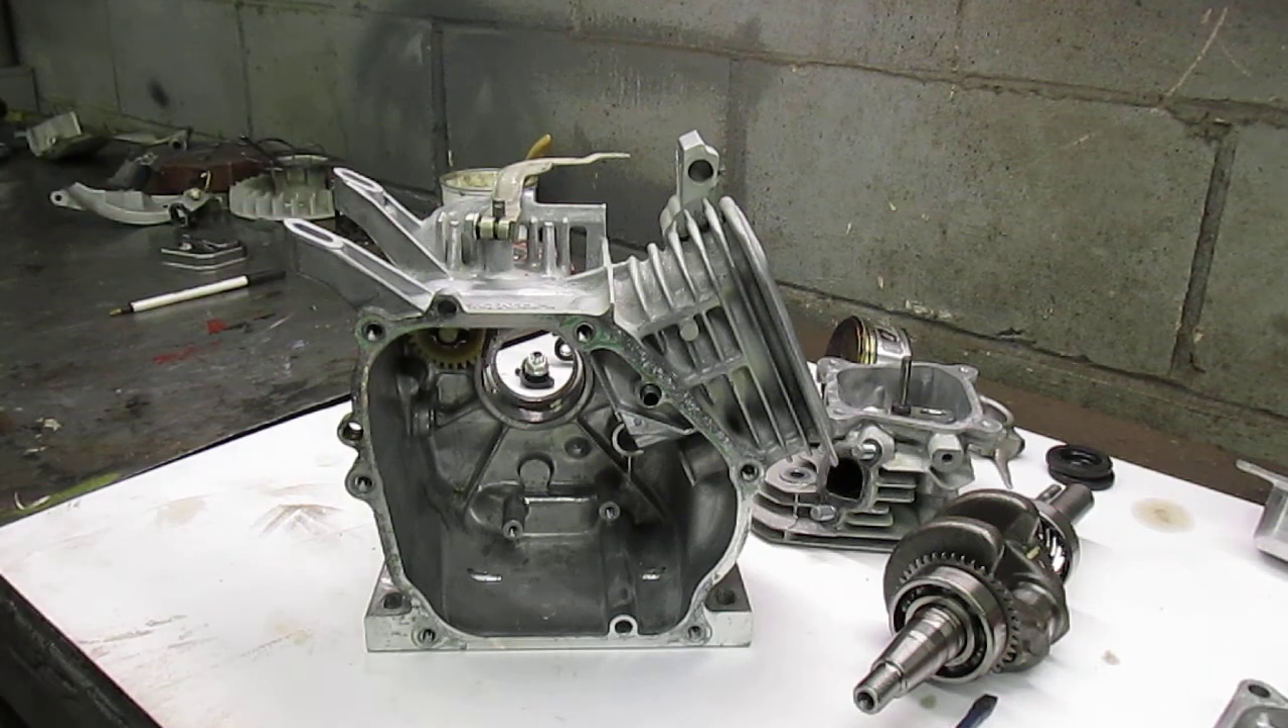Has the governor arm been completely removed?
No.